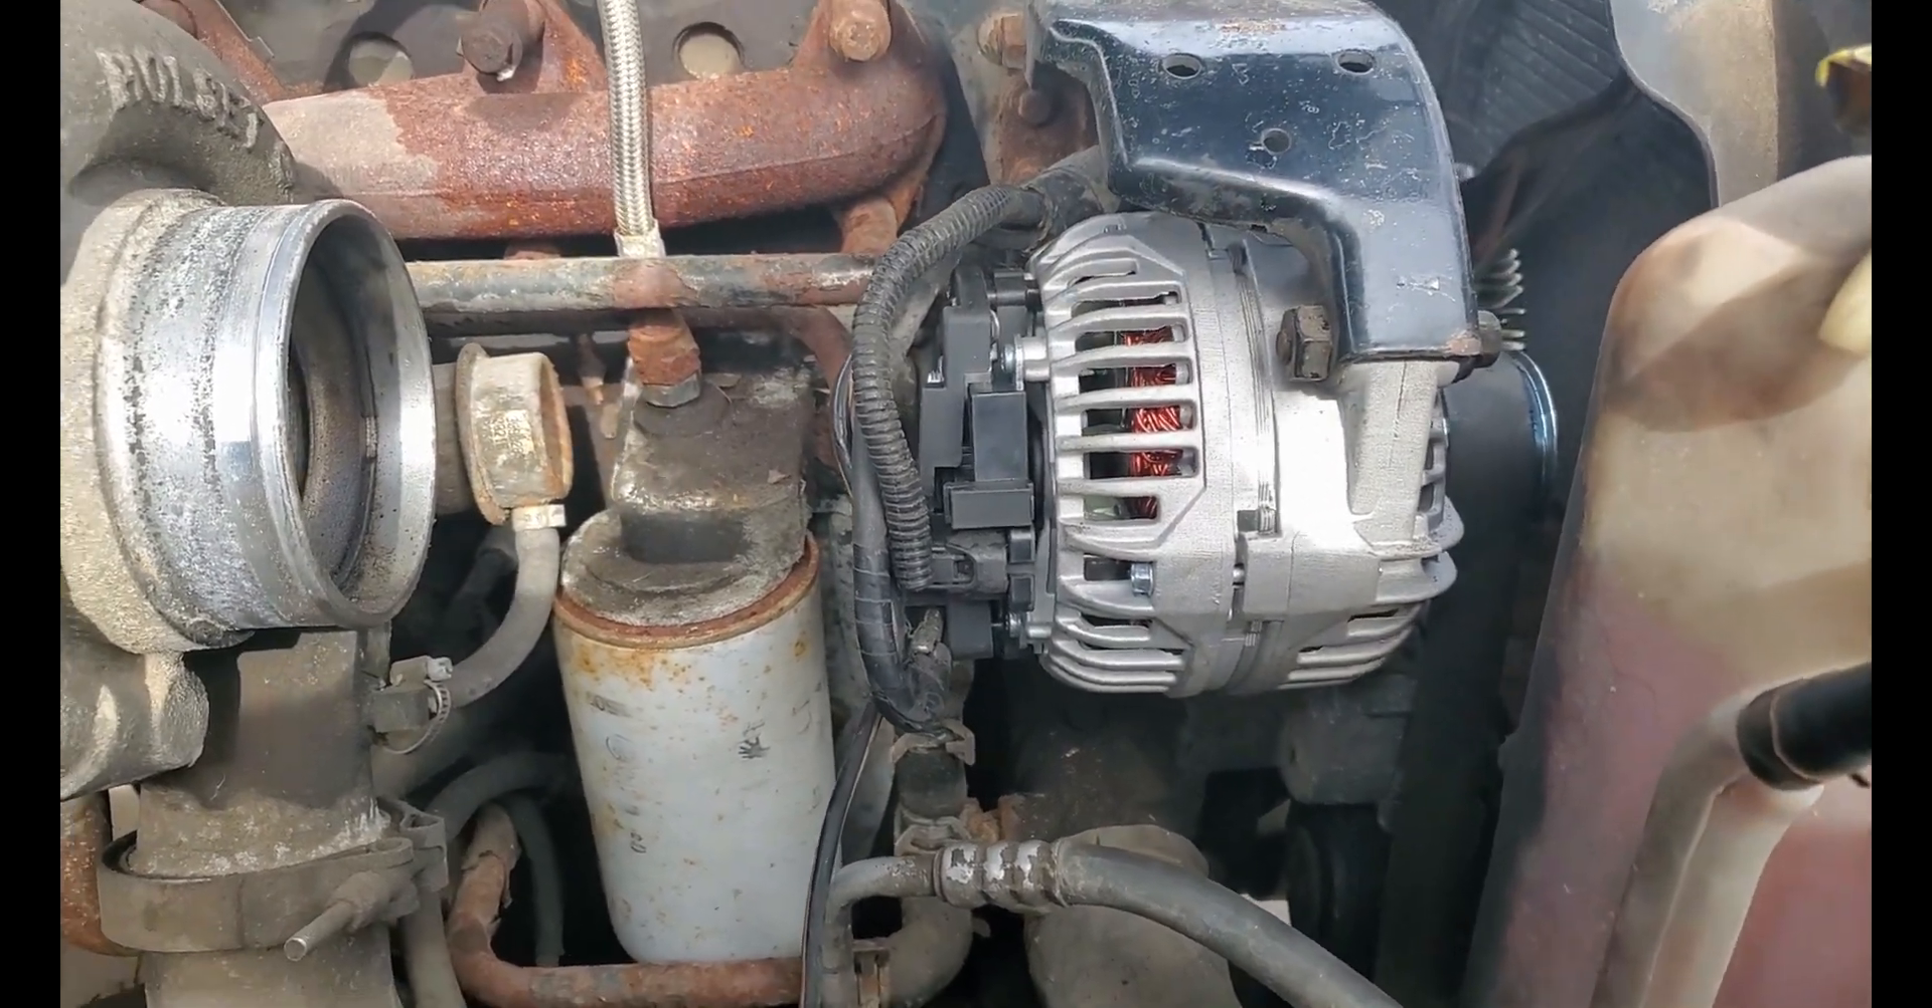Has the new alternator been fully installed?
Yes.